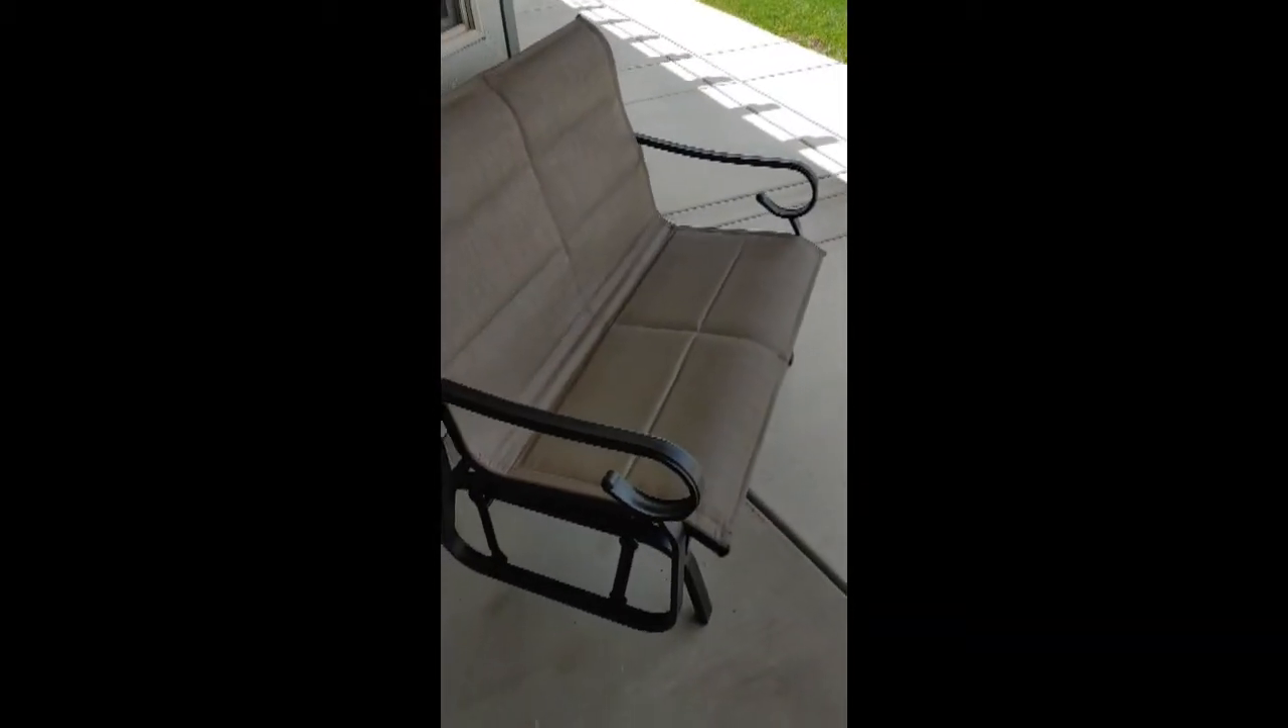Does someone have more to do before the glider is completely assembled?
No.